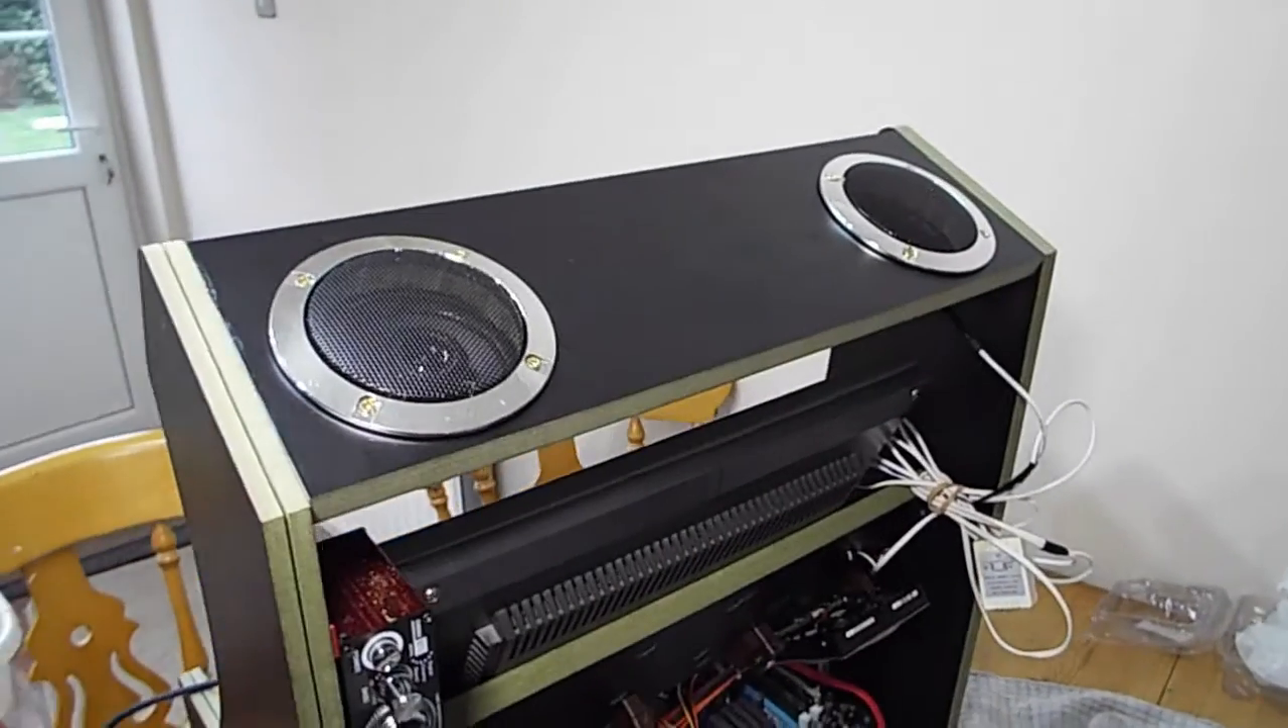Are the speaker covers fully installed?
Yes.